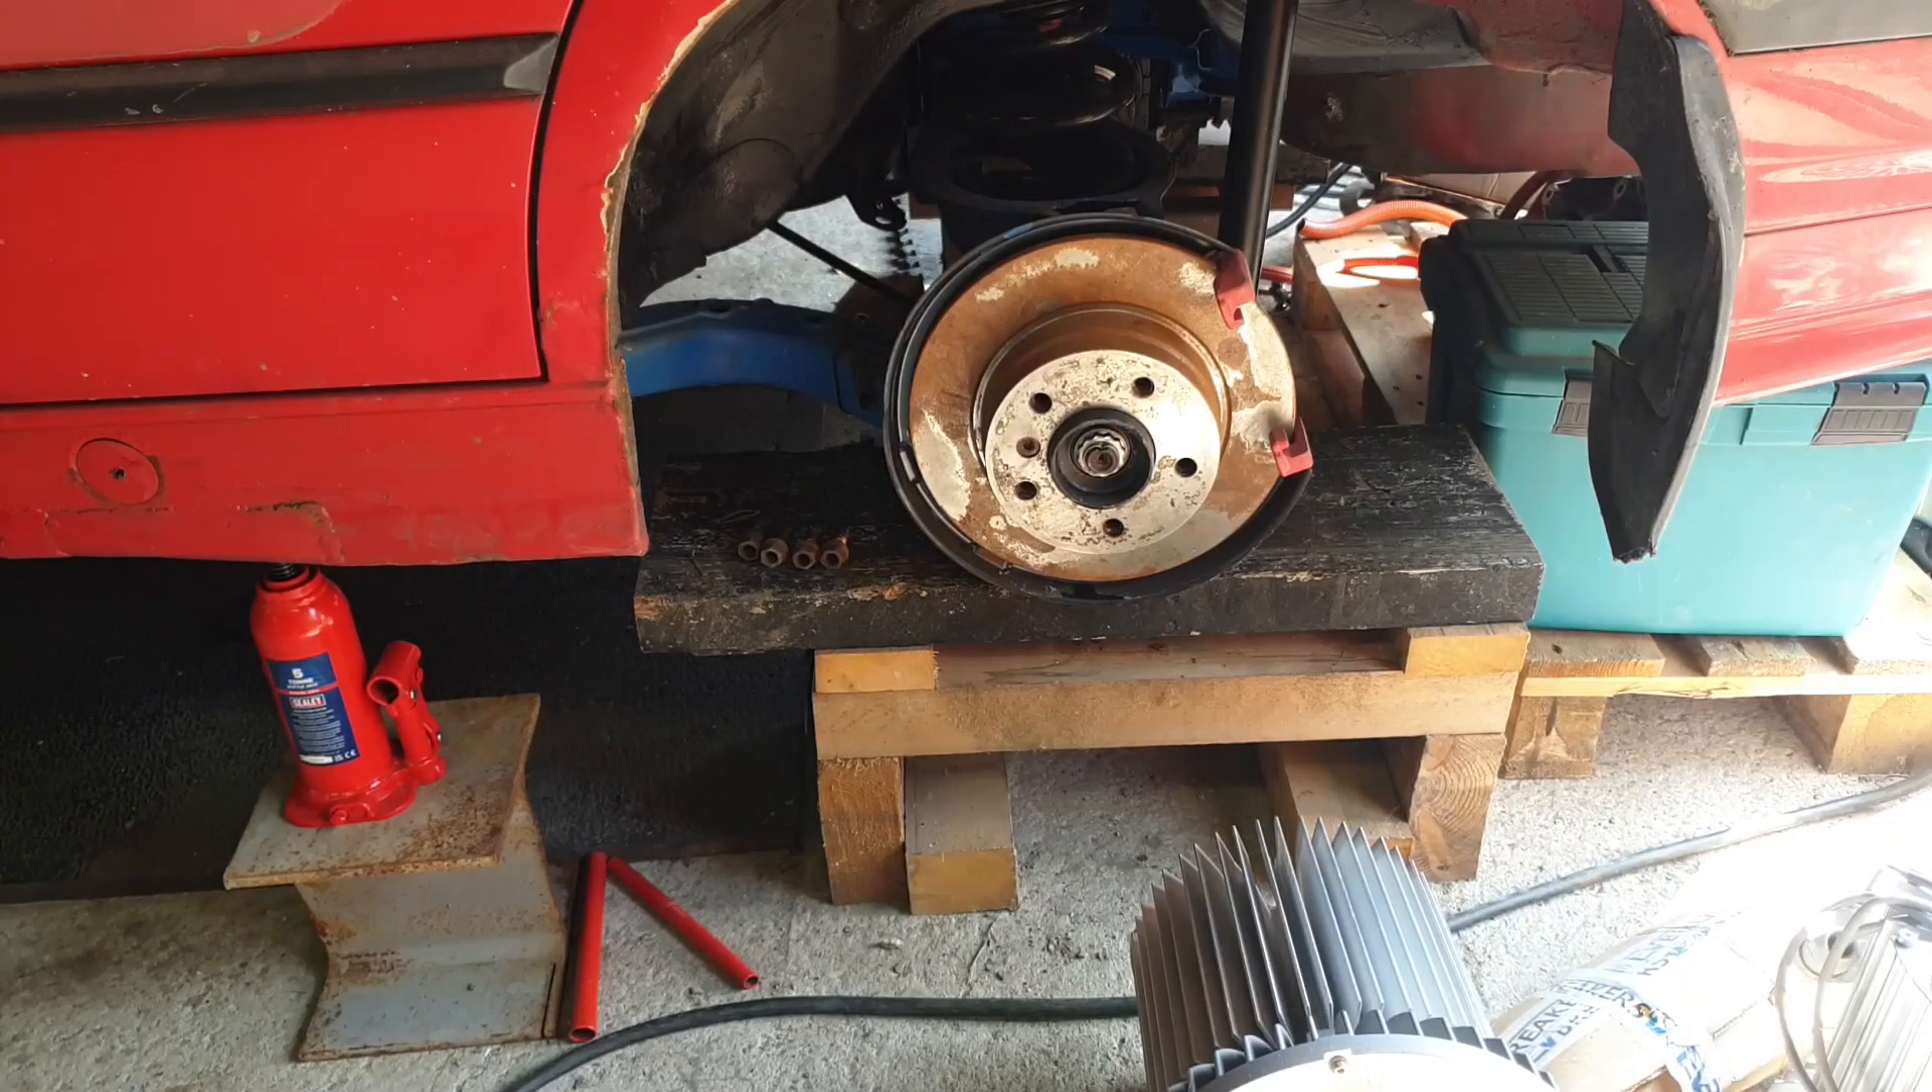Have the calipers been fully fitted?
No.